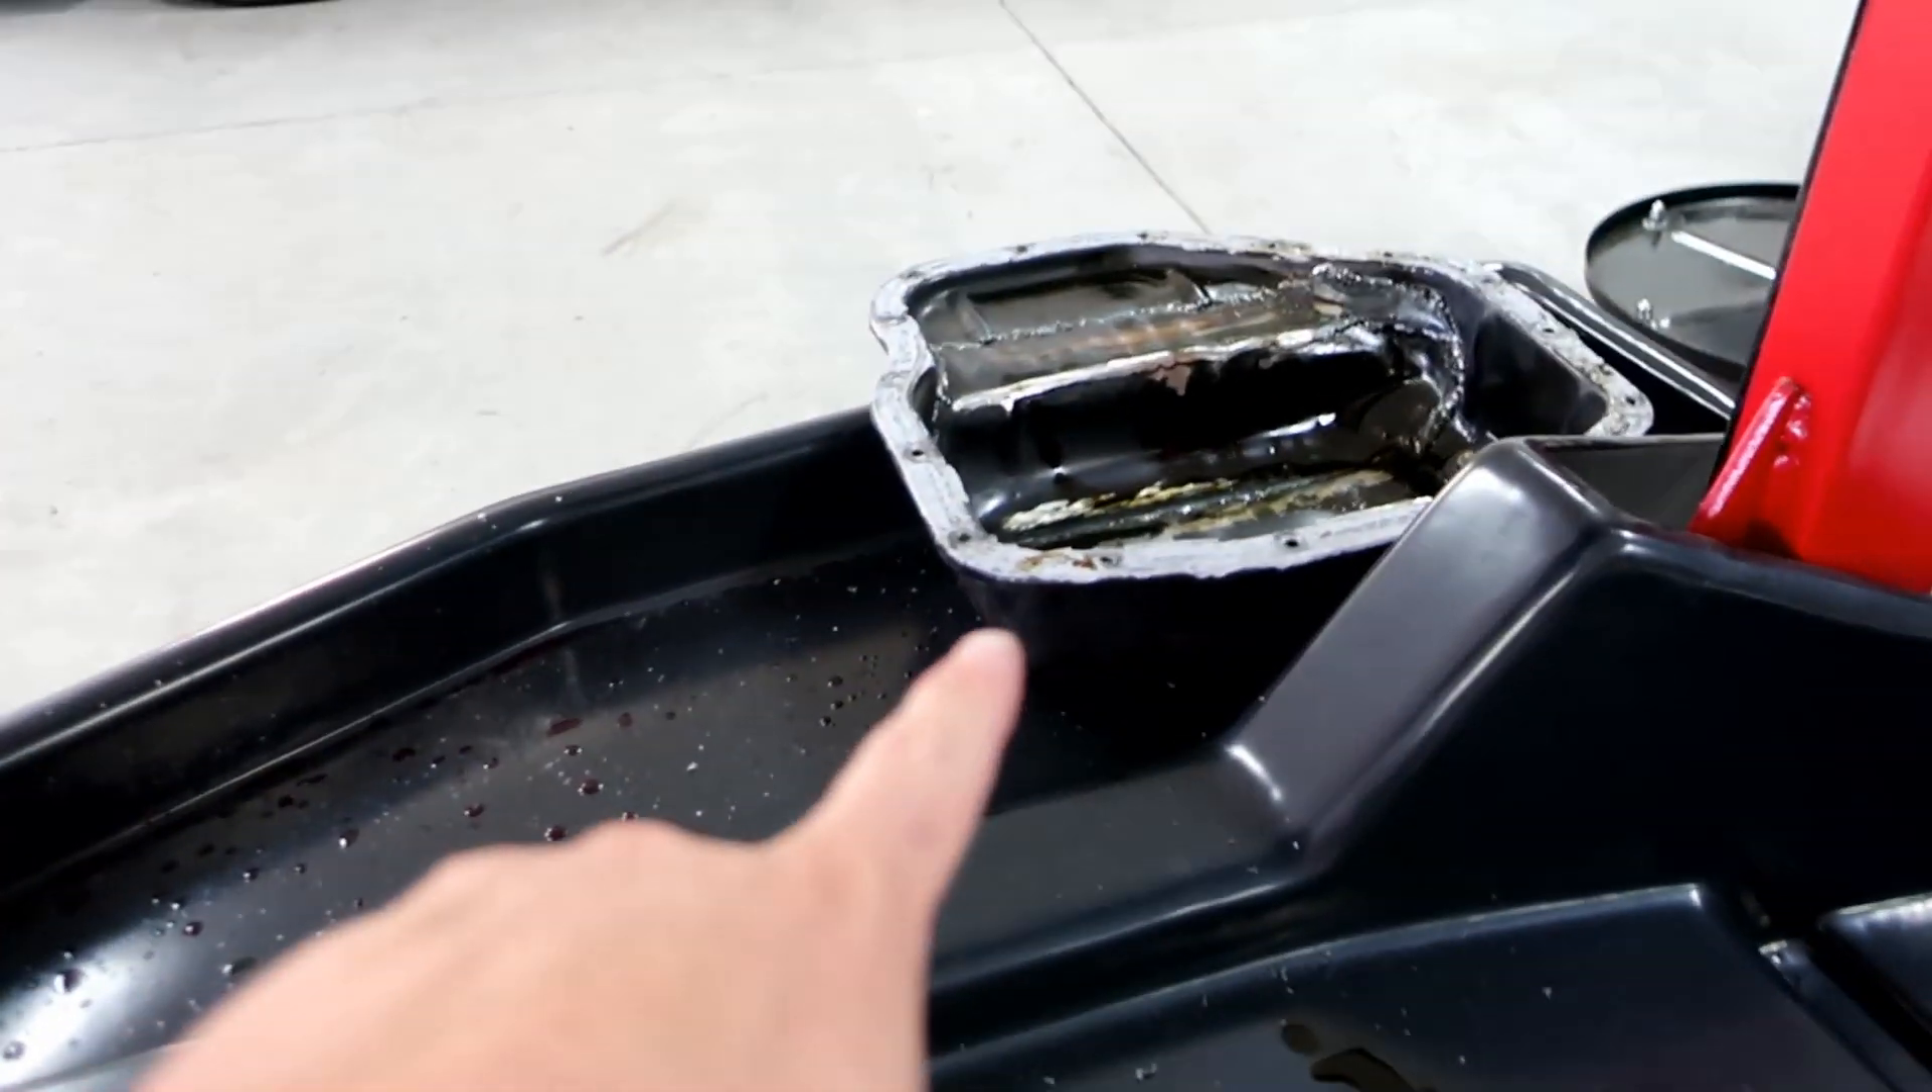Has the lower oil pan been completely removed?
Yes.